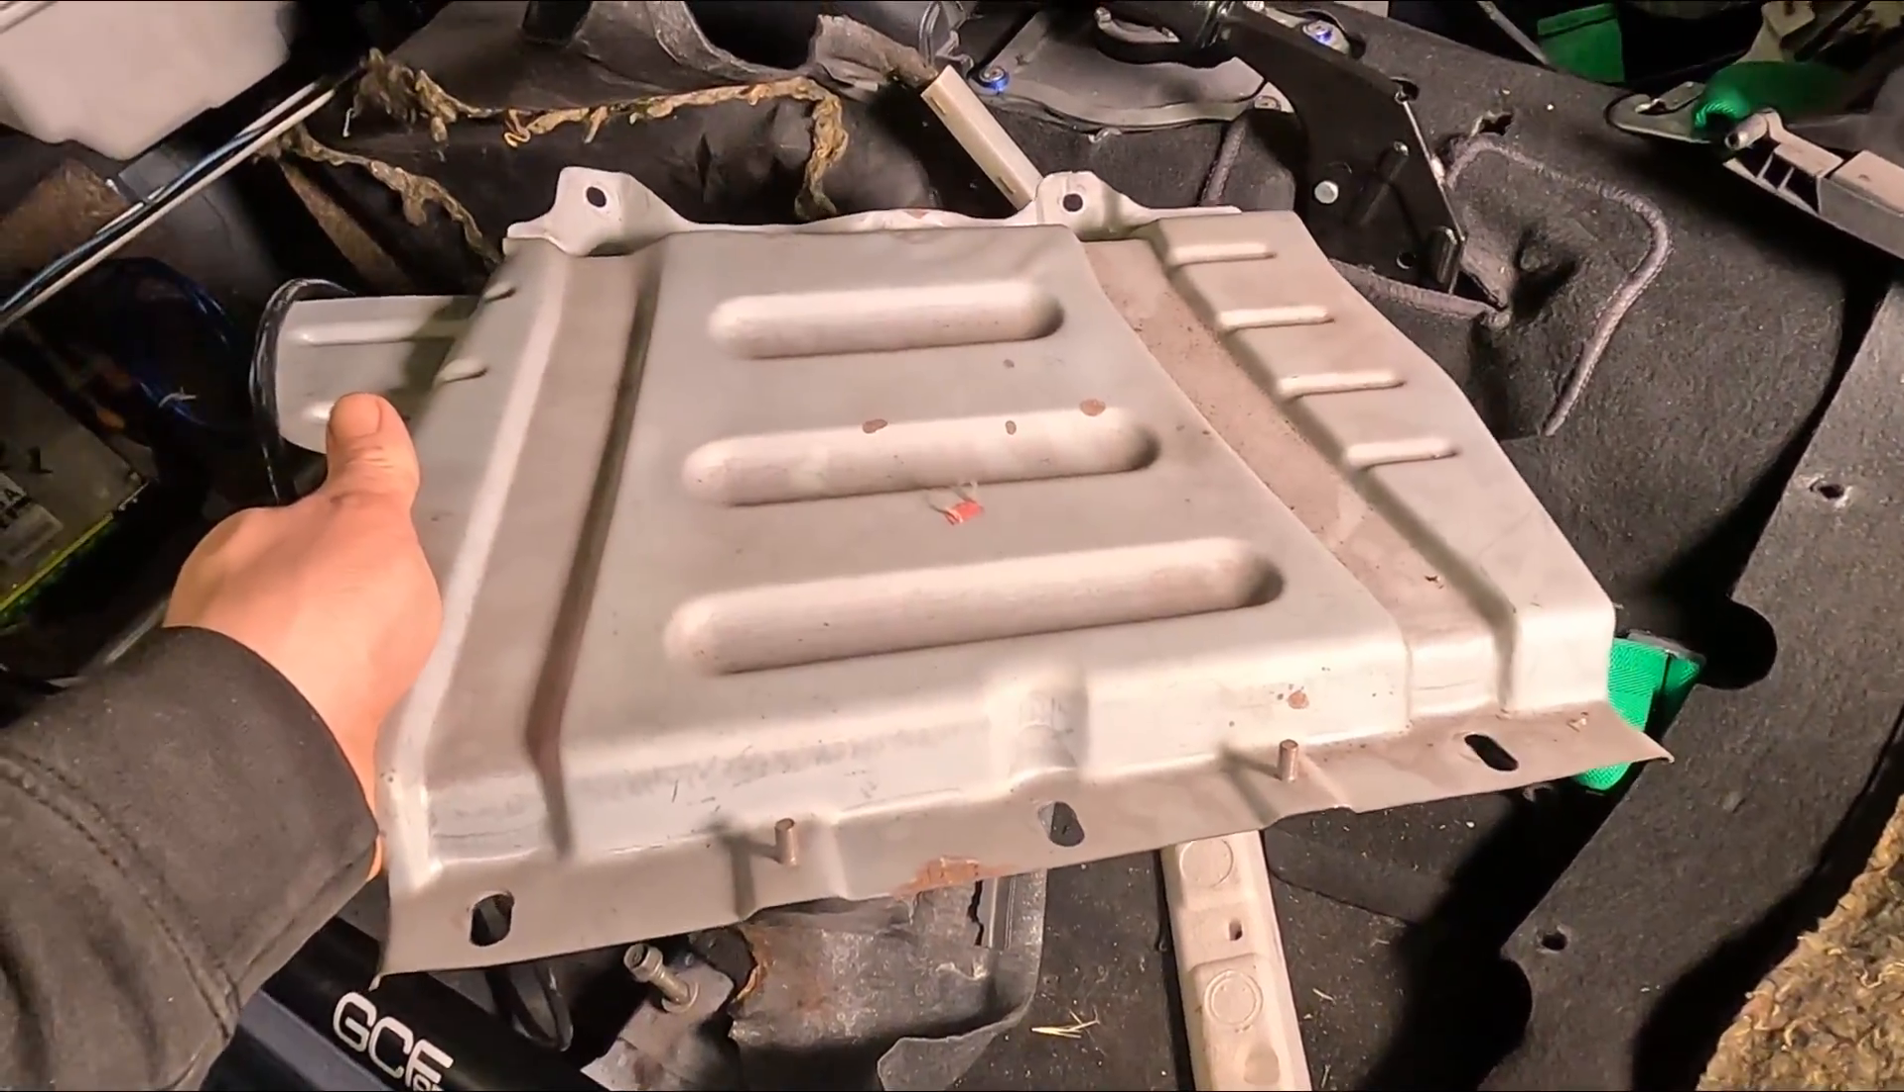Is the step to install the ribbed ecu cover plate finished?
No.